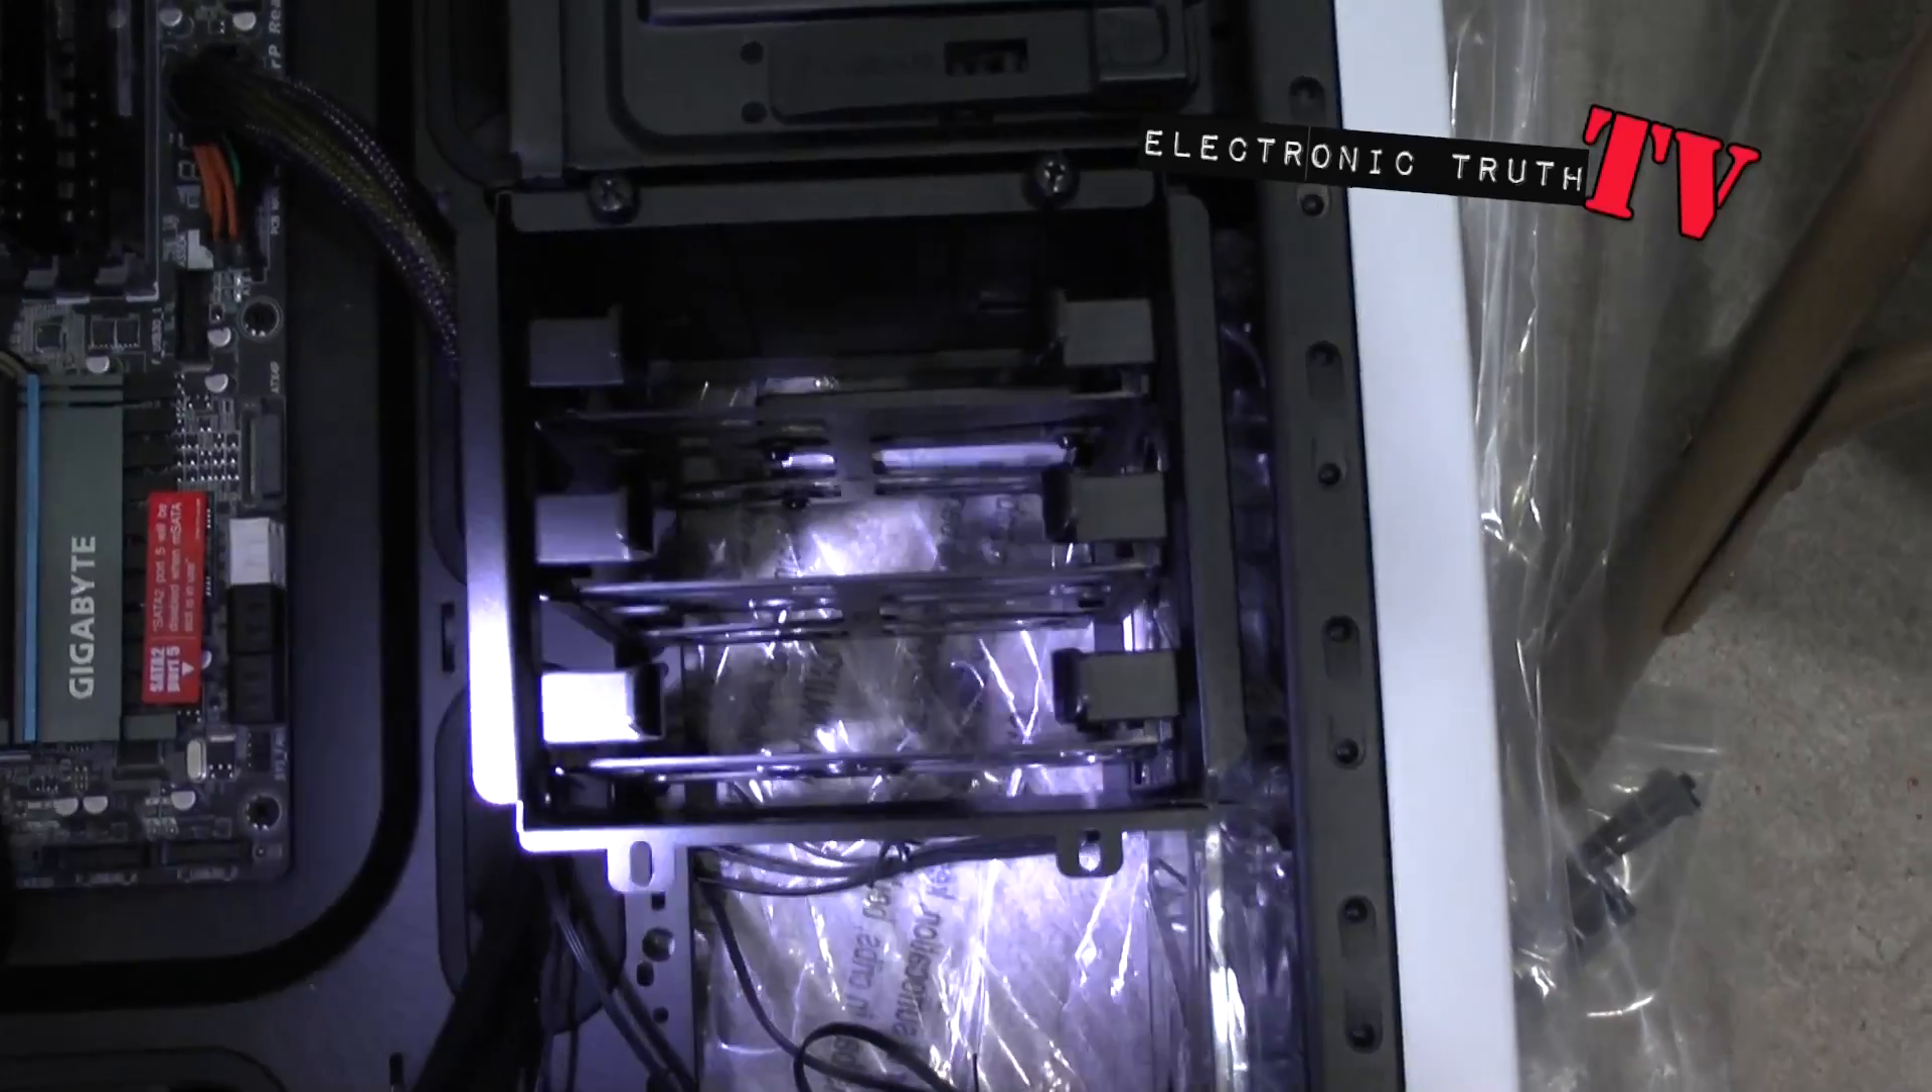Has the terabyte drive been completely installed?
No.